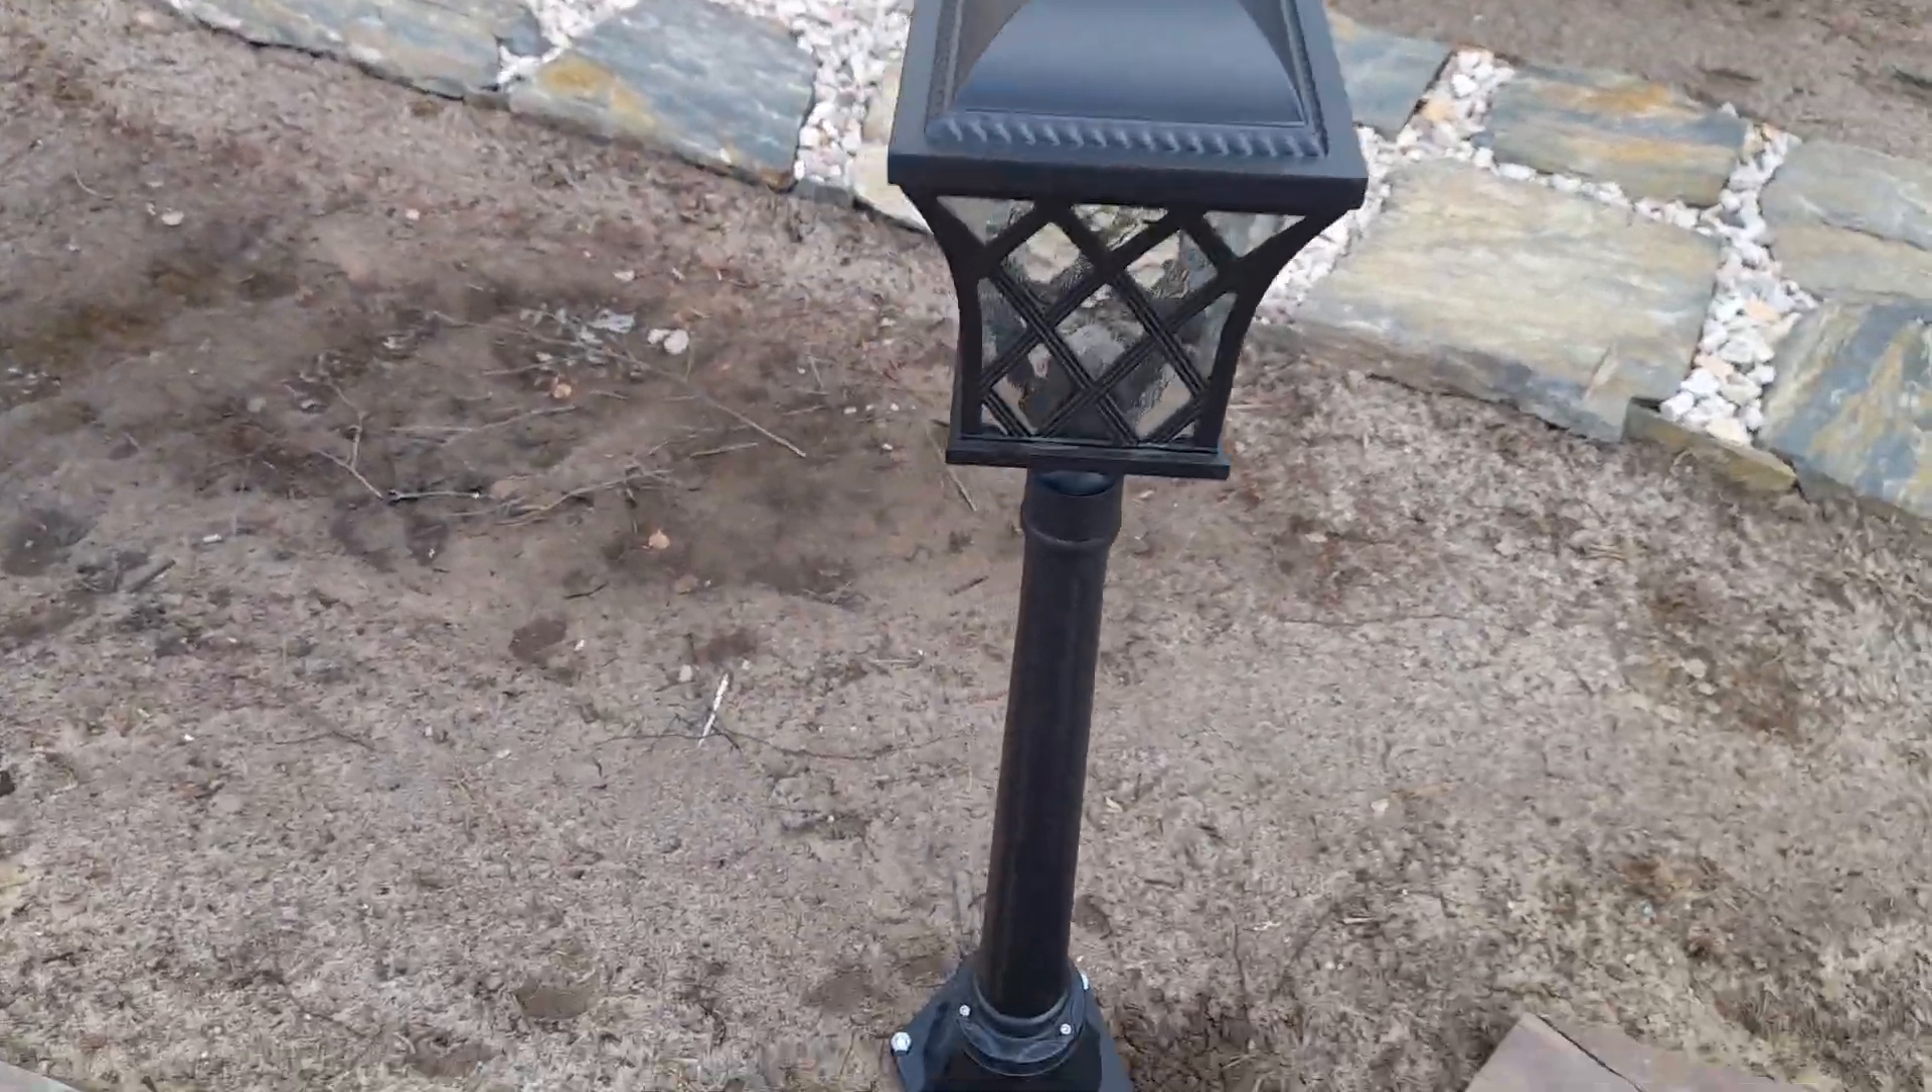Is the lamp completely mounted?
Yes.